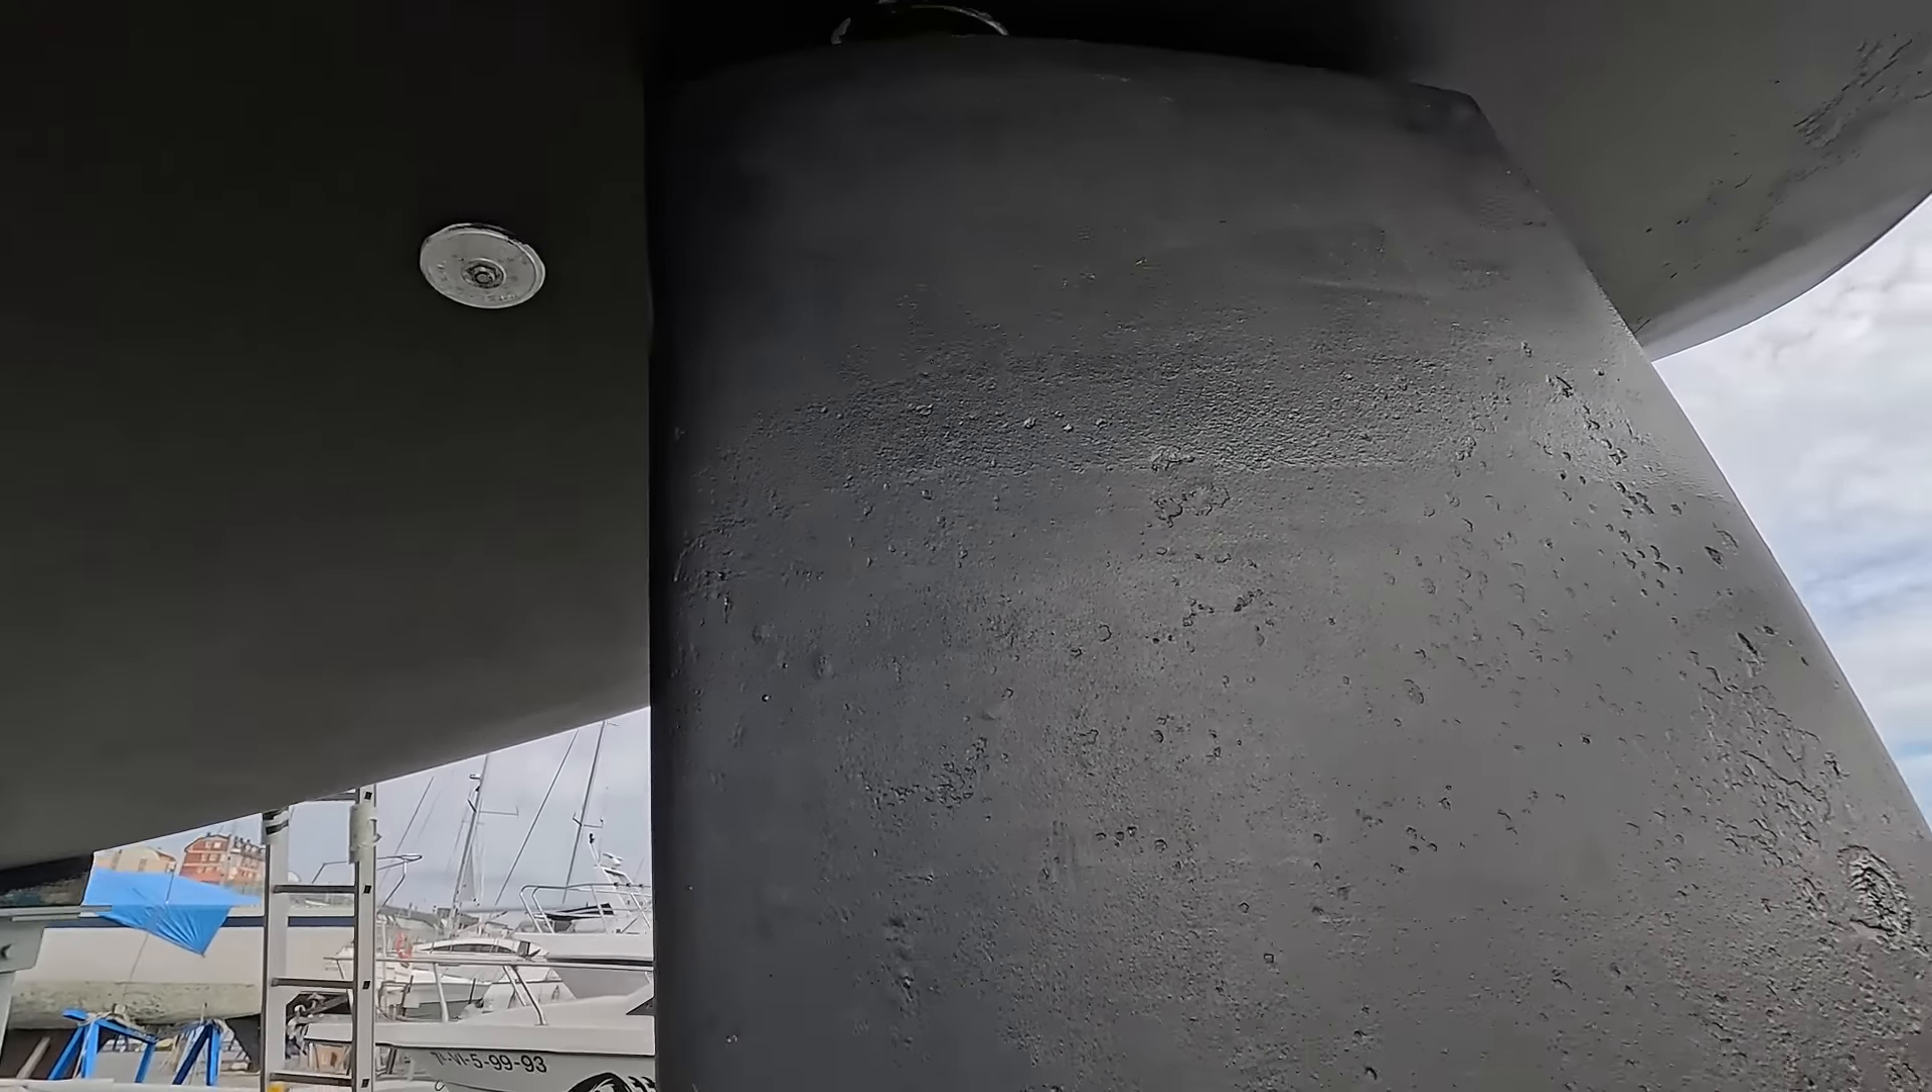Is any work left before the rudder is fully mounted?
No.